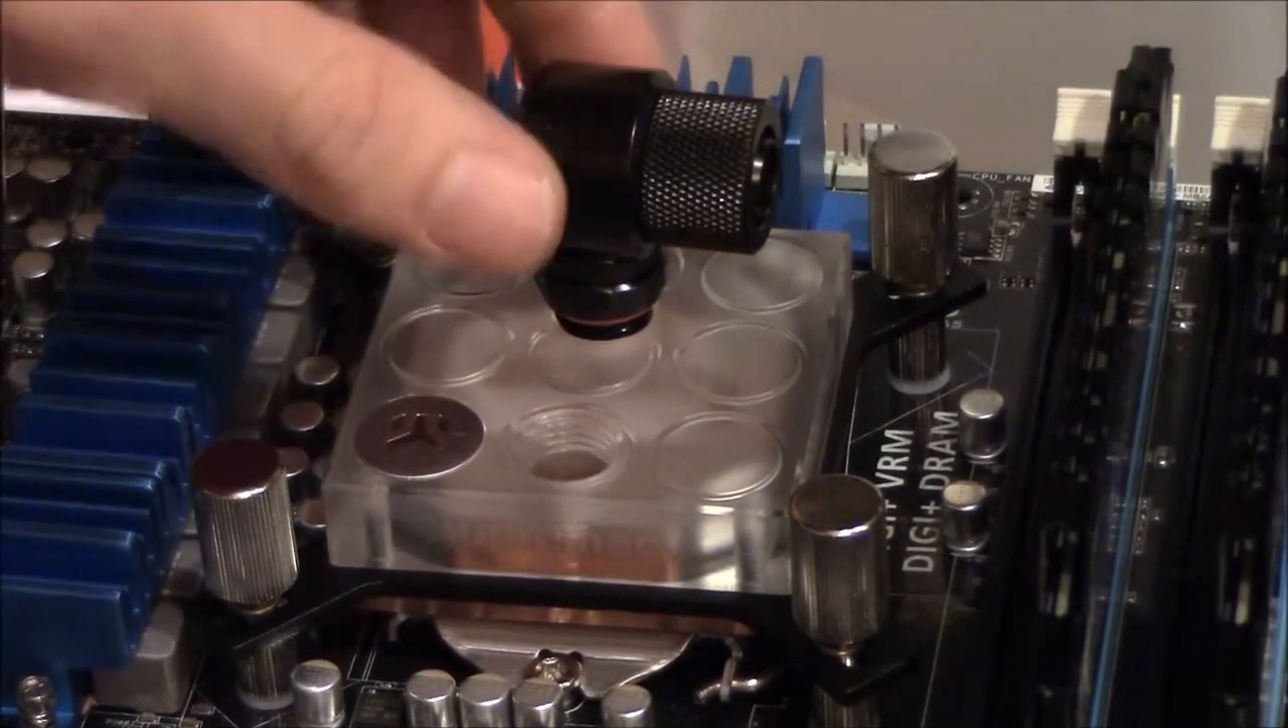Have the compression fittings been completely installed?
No.